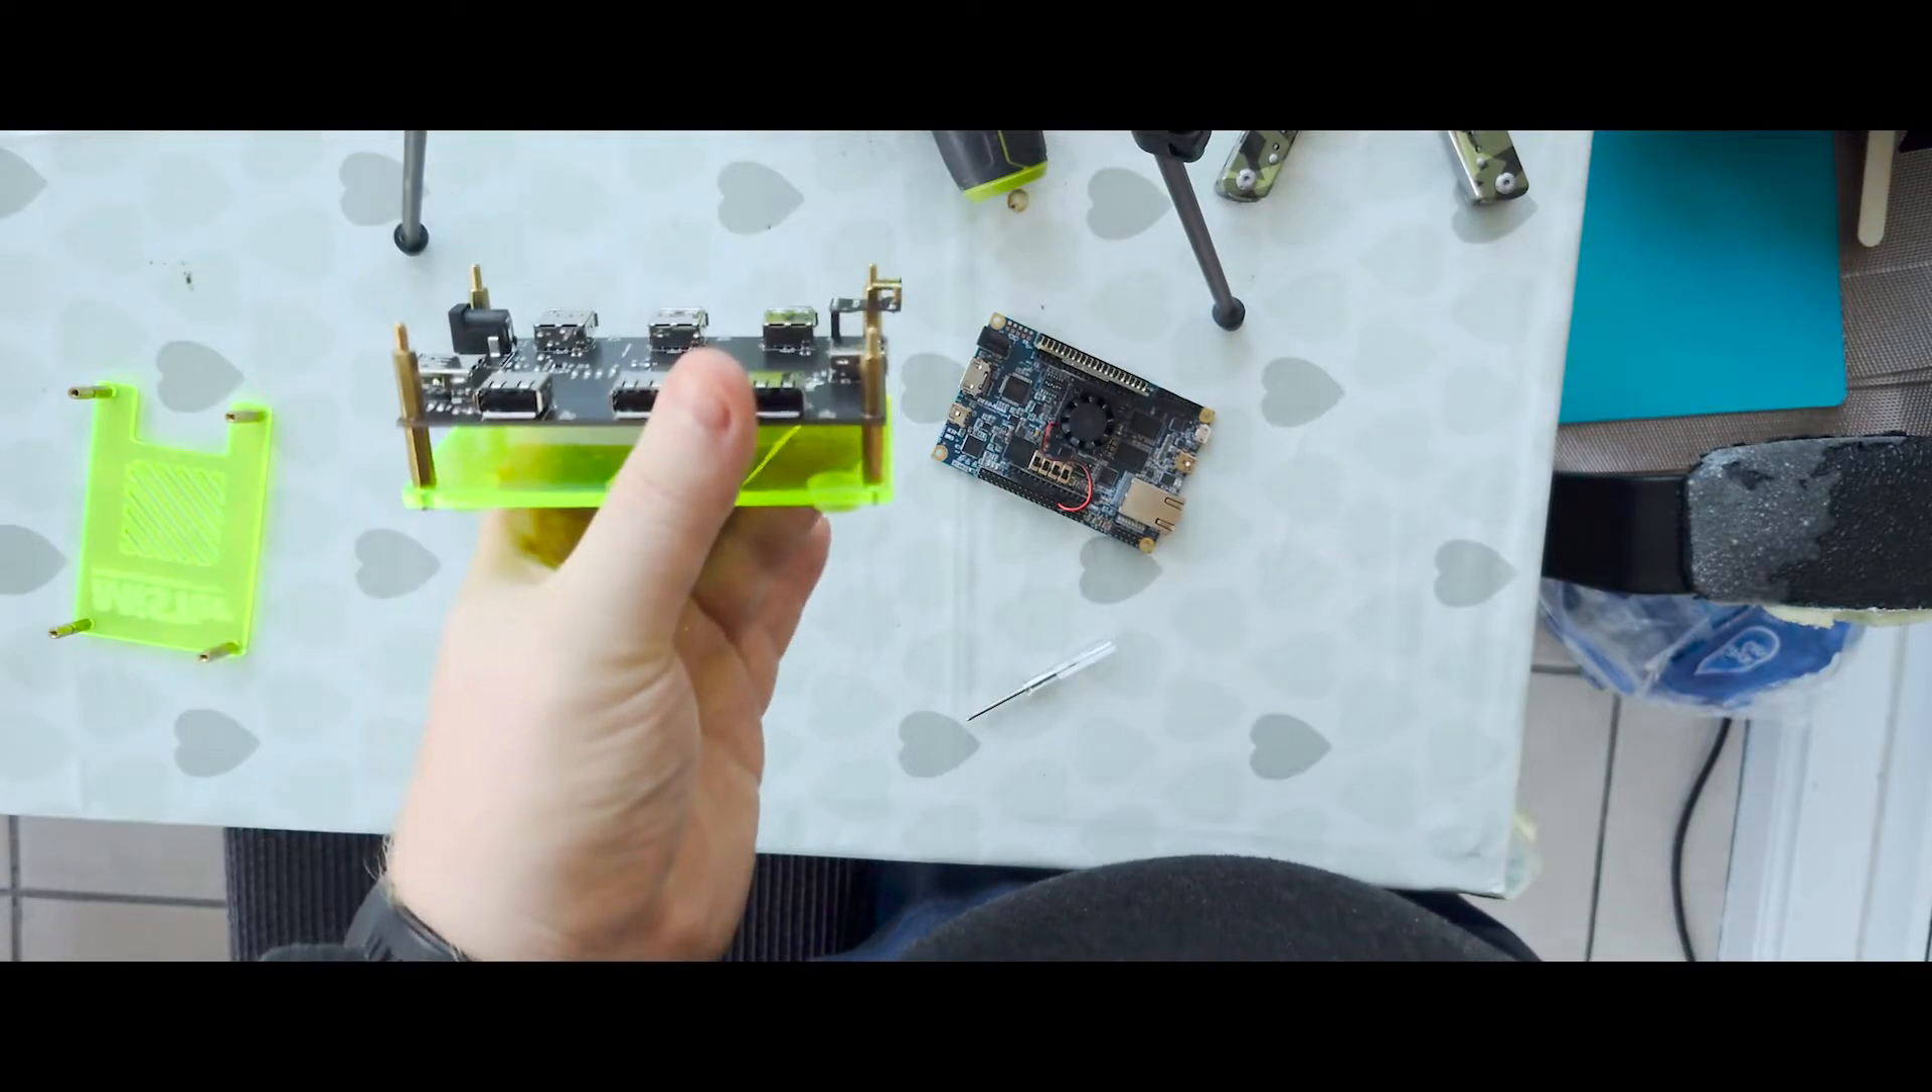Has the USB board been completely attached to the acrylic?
Yes.